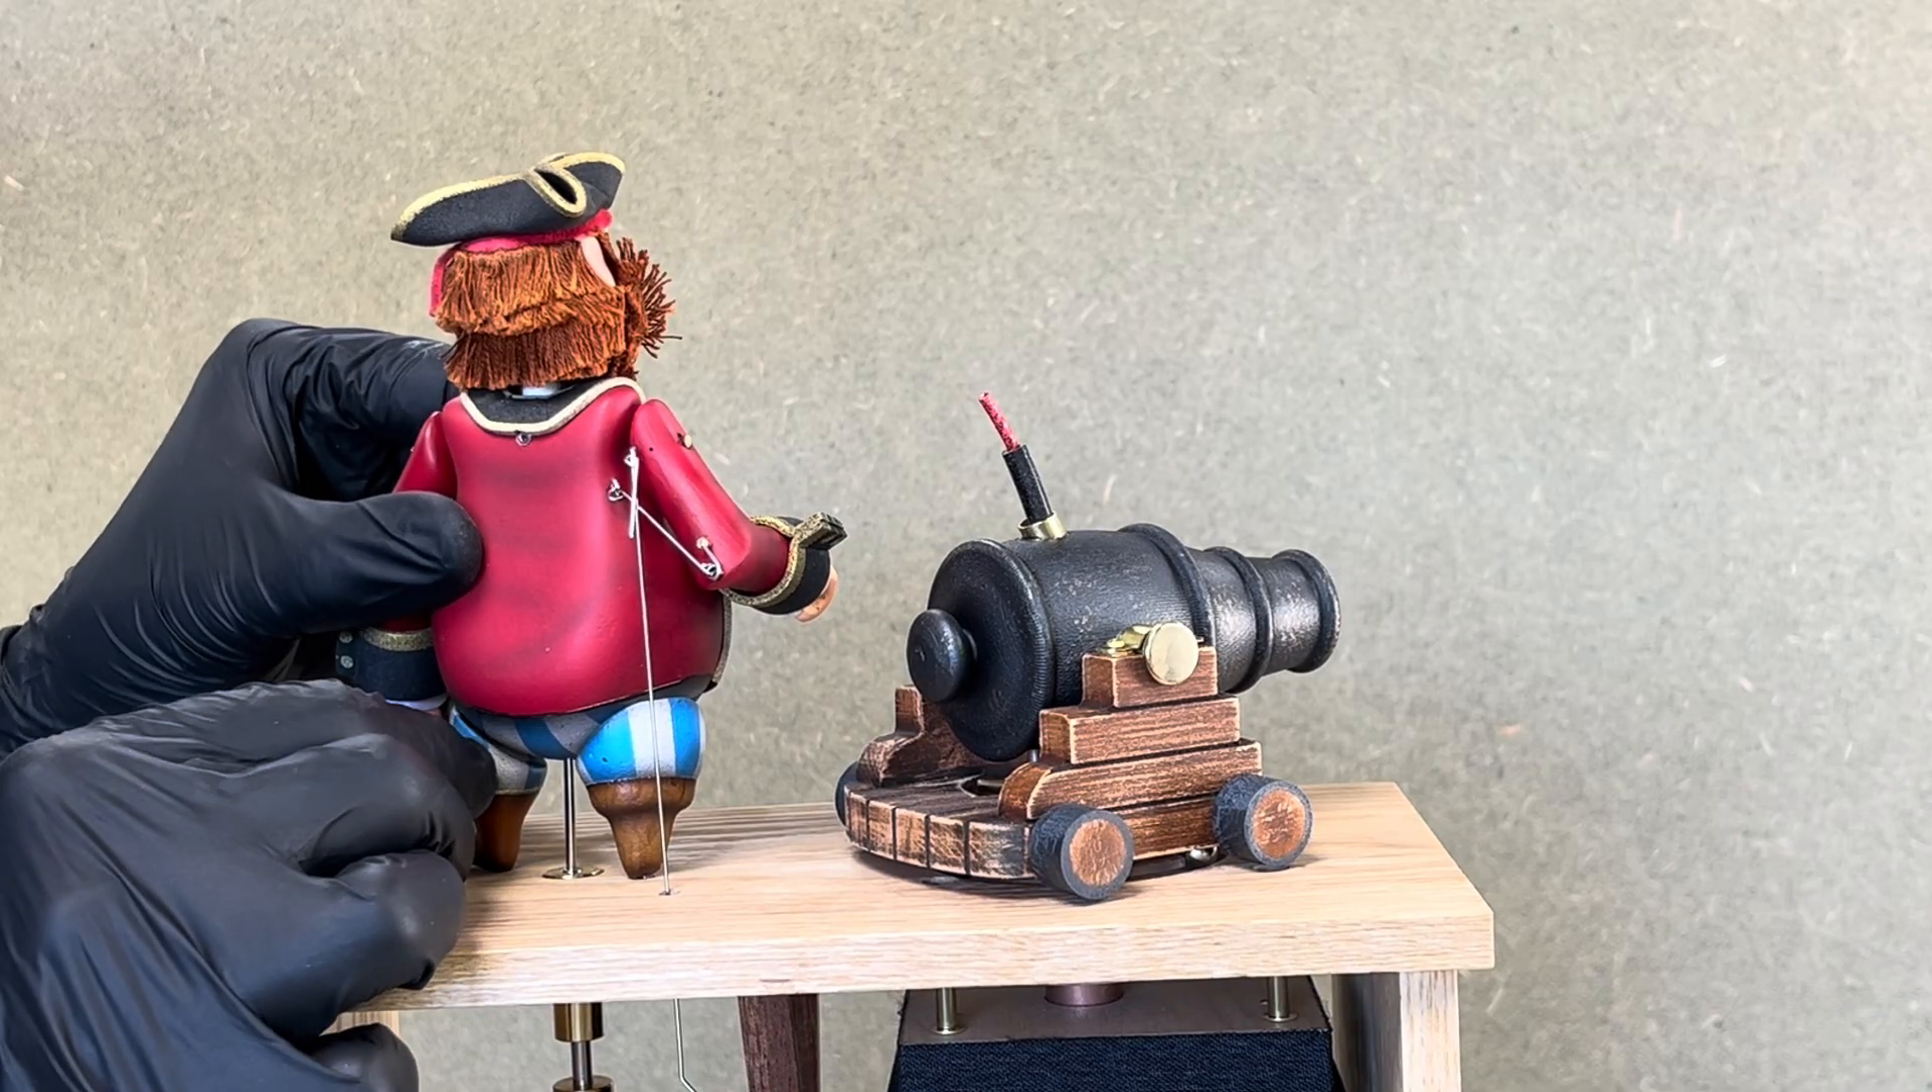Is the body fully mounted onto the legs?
Yes.